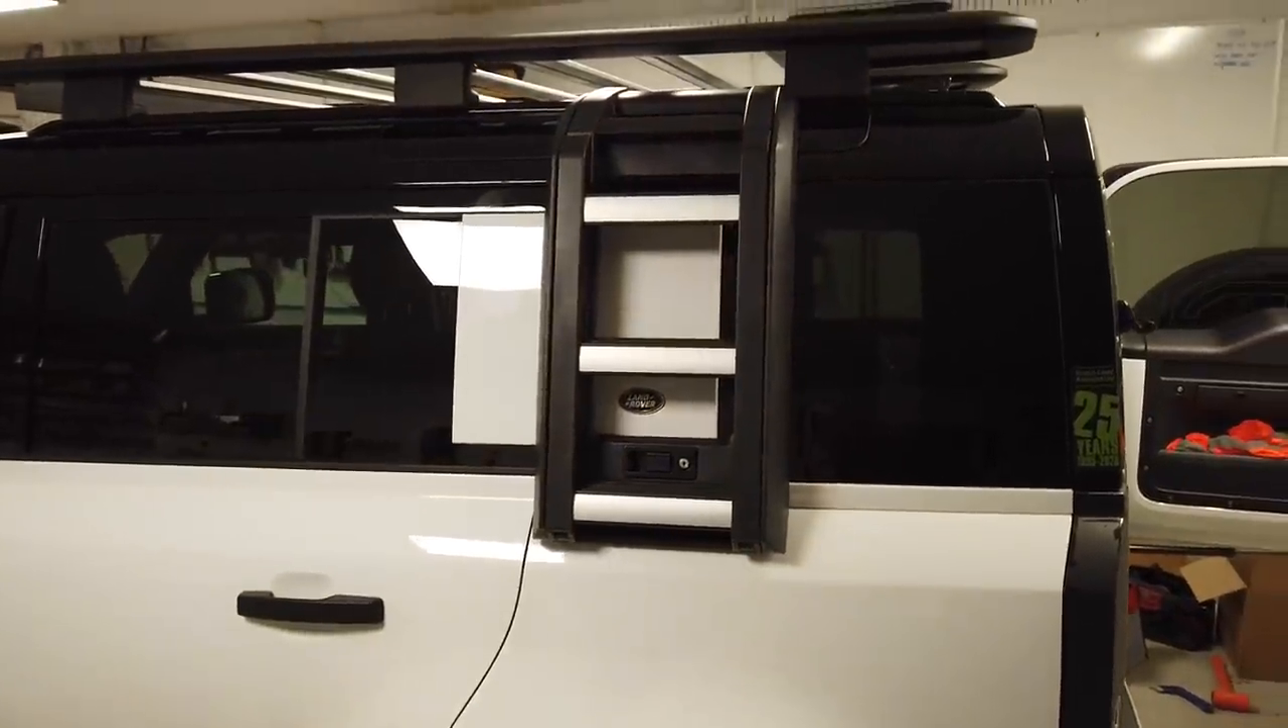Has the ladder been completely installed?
Yes.